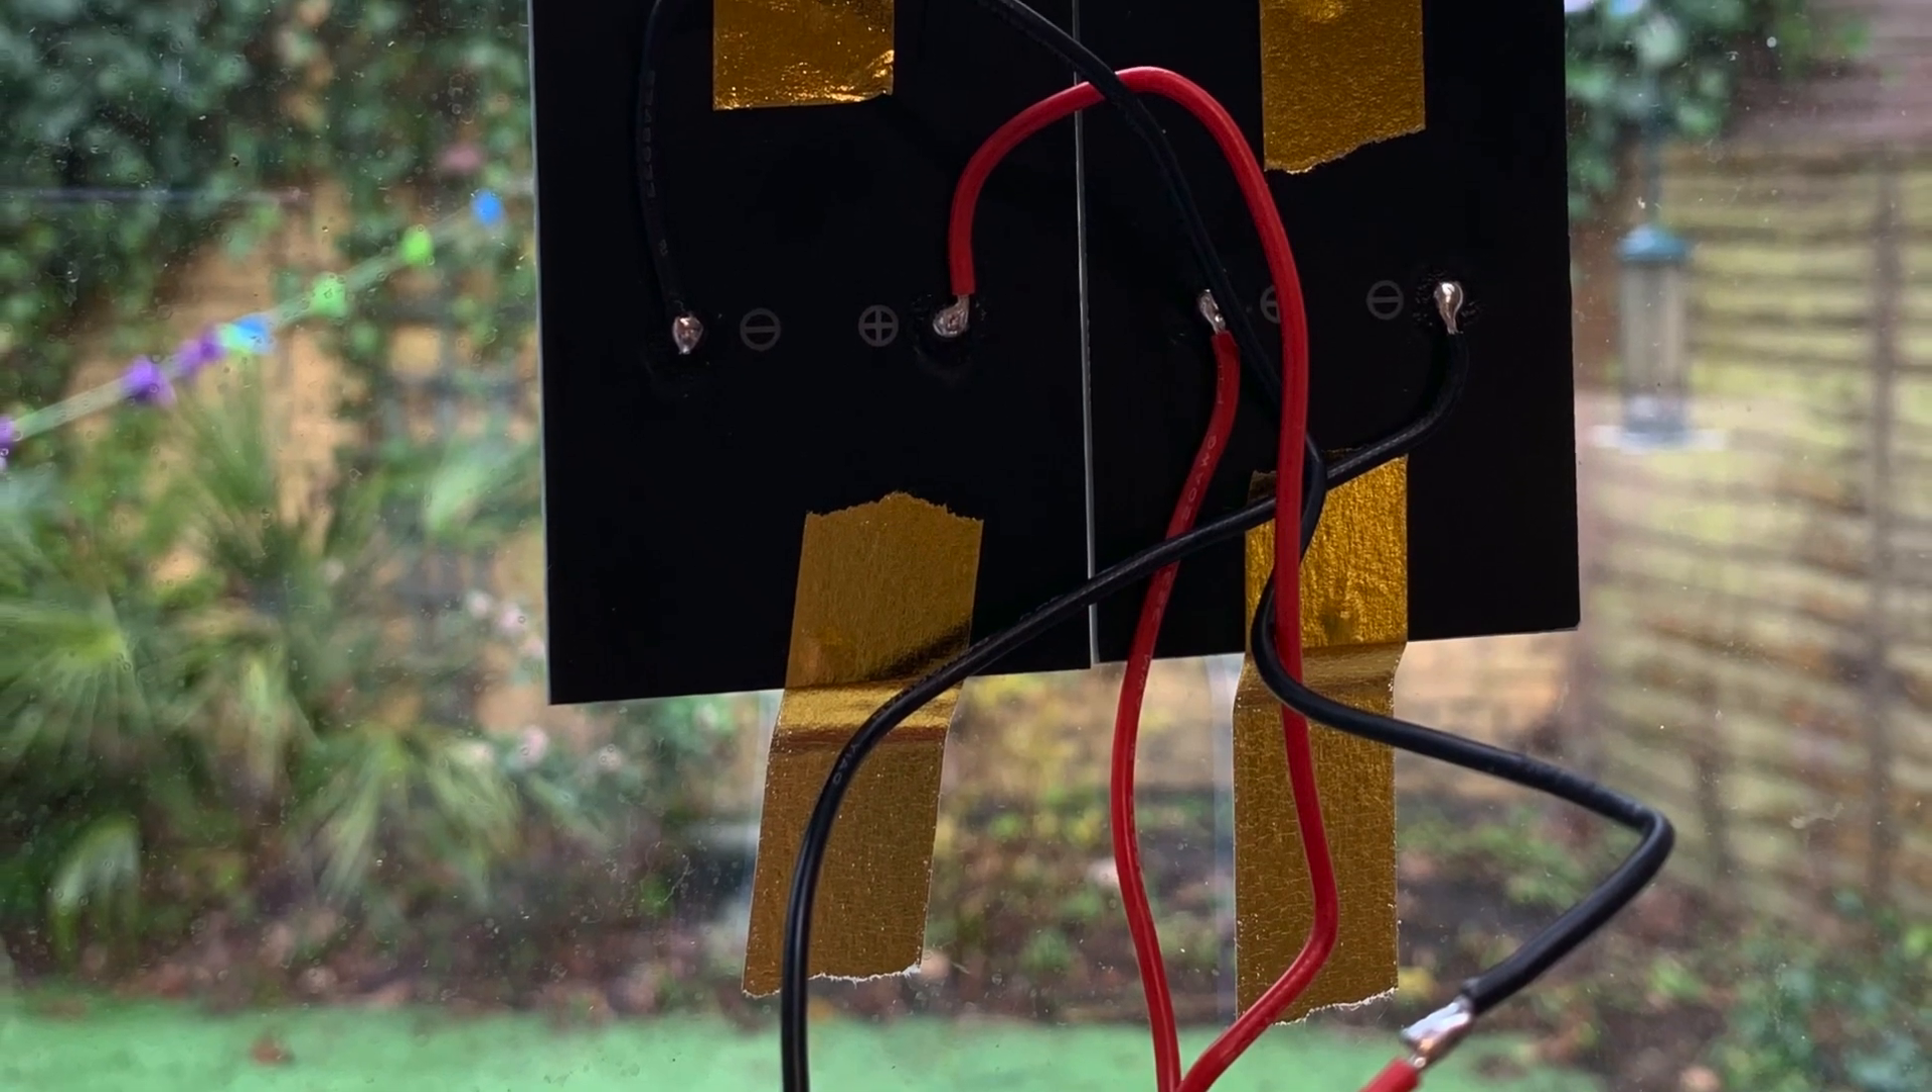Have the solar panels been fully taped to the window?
Yes.